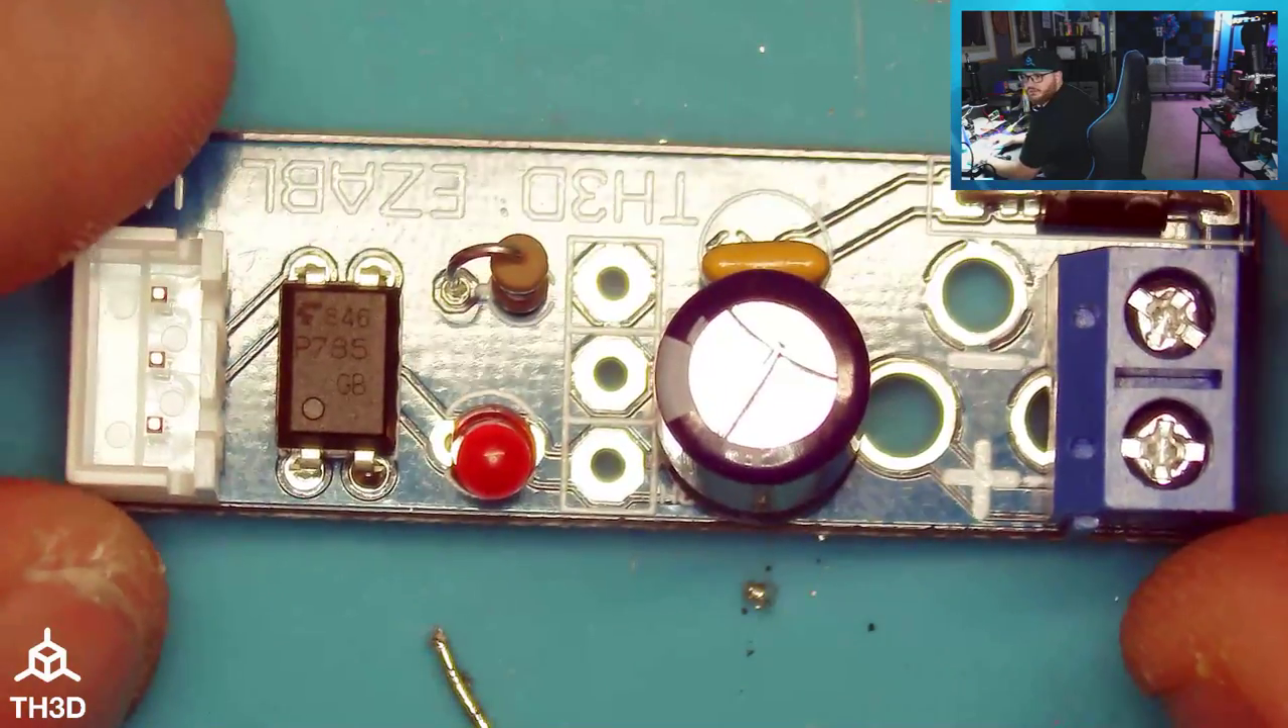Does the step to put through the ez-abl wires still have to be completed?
Yes.